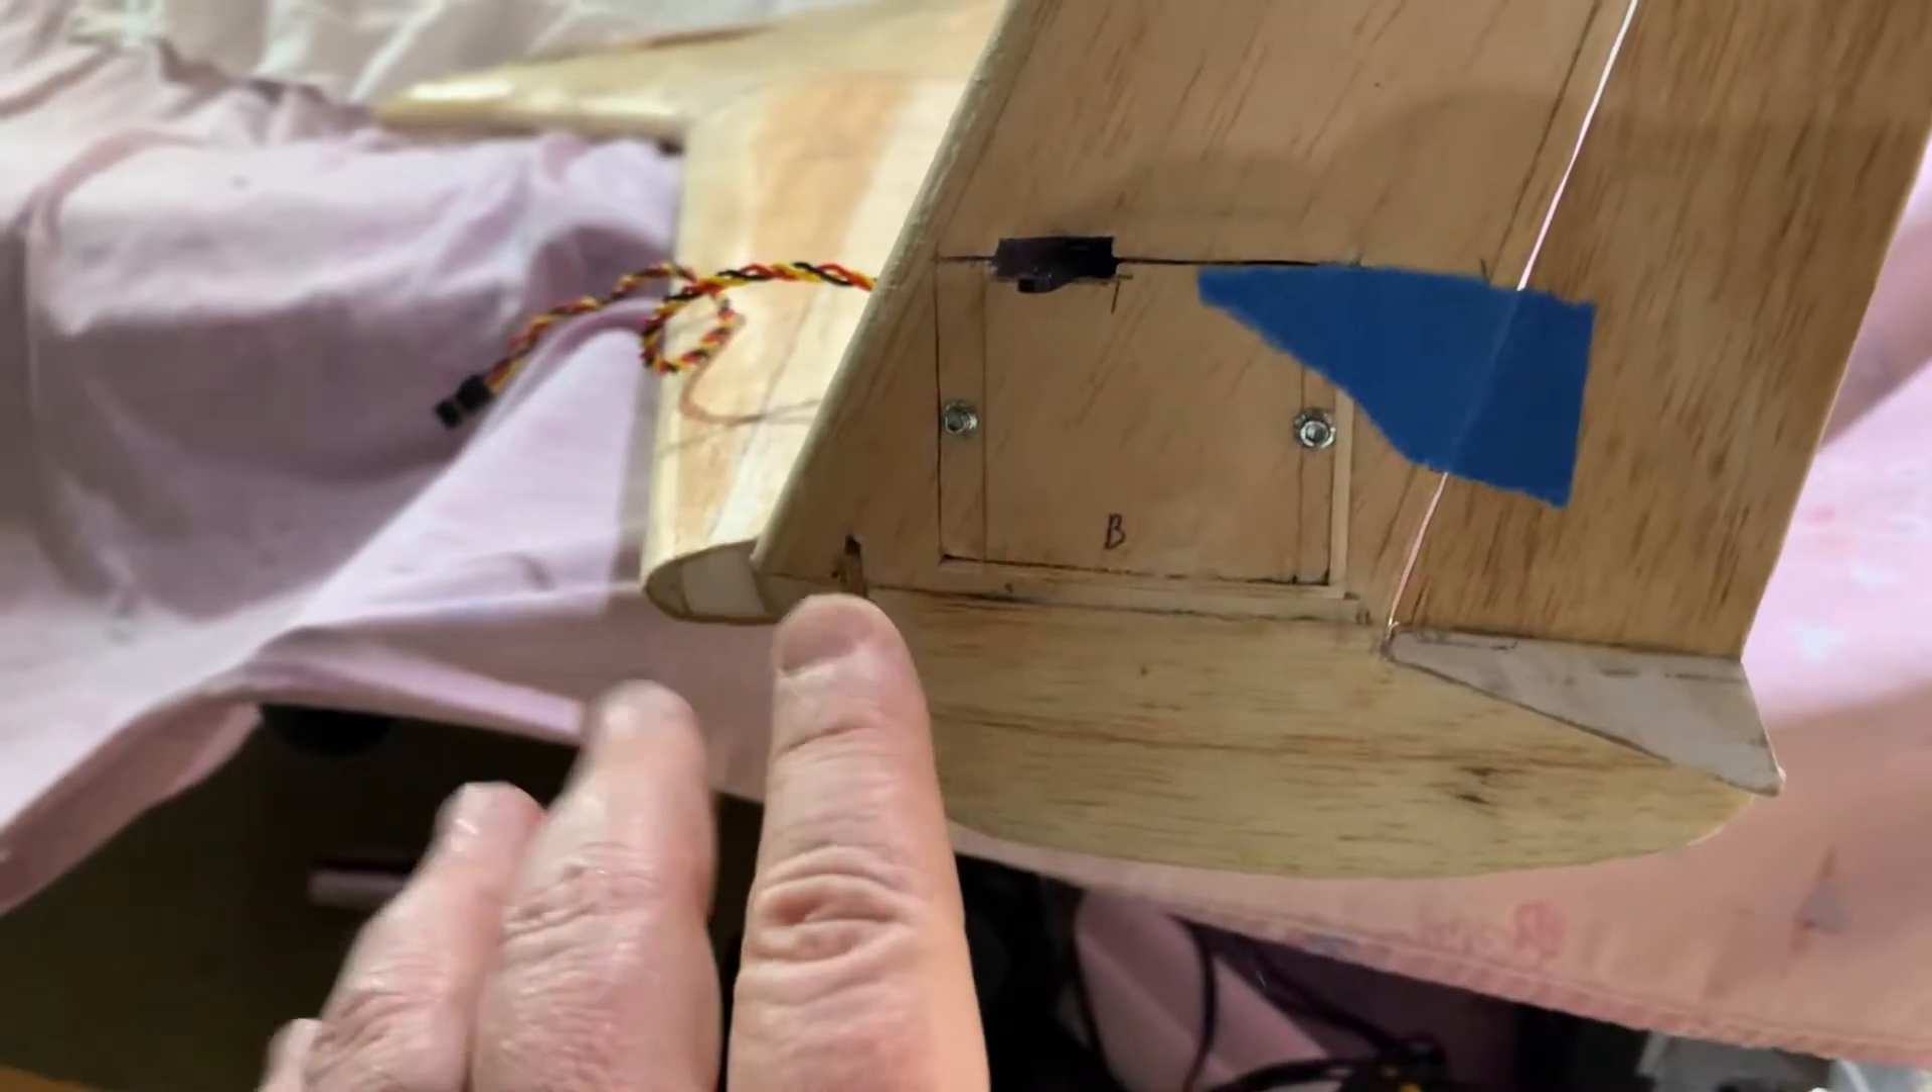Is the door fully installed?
Yes.